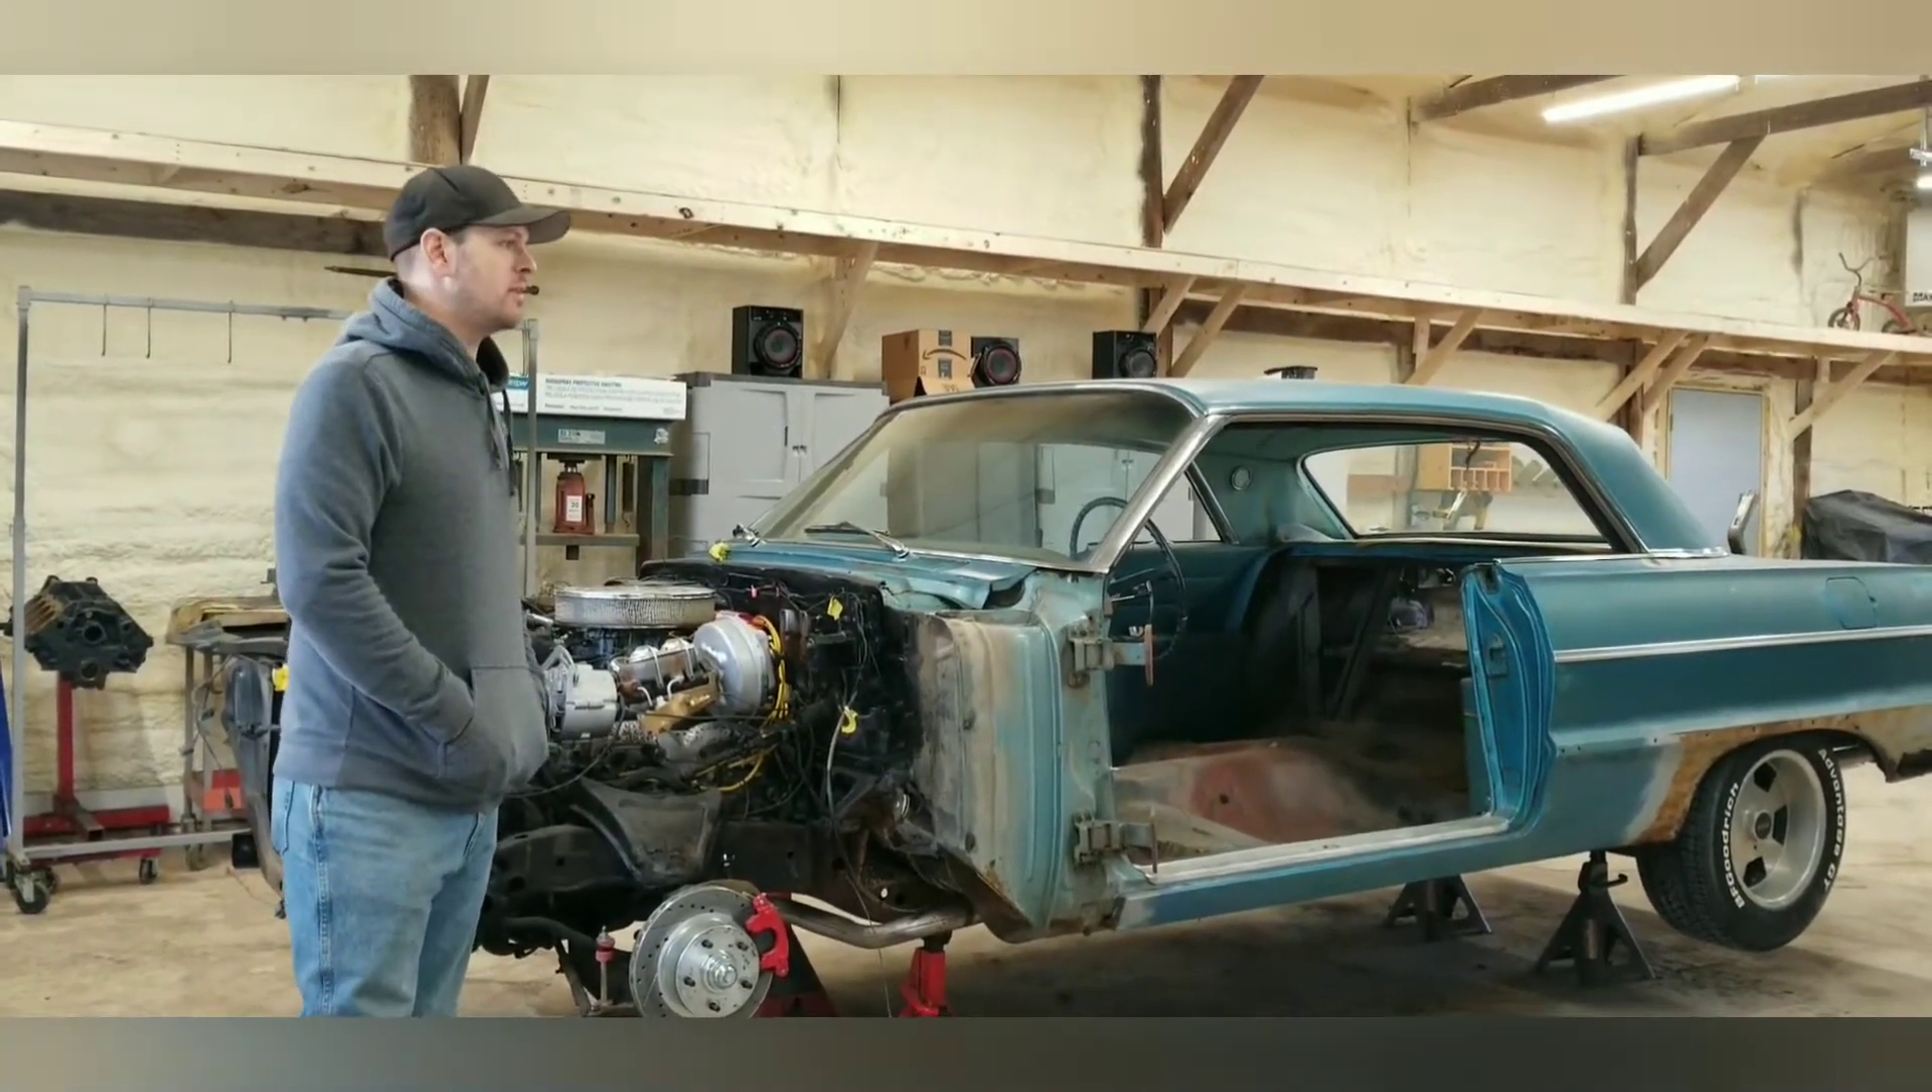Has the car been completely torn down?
No.